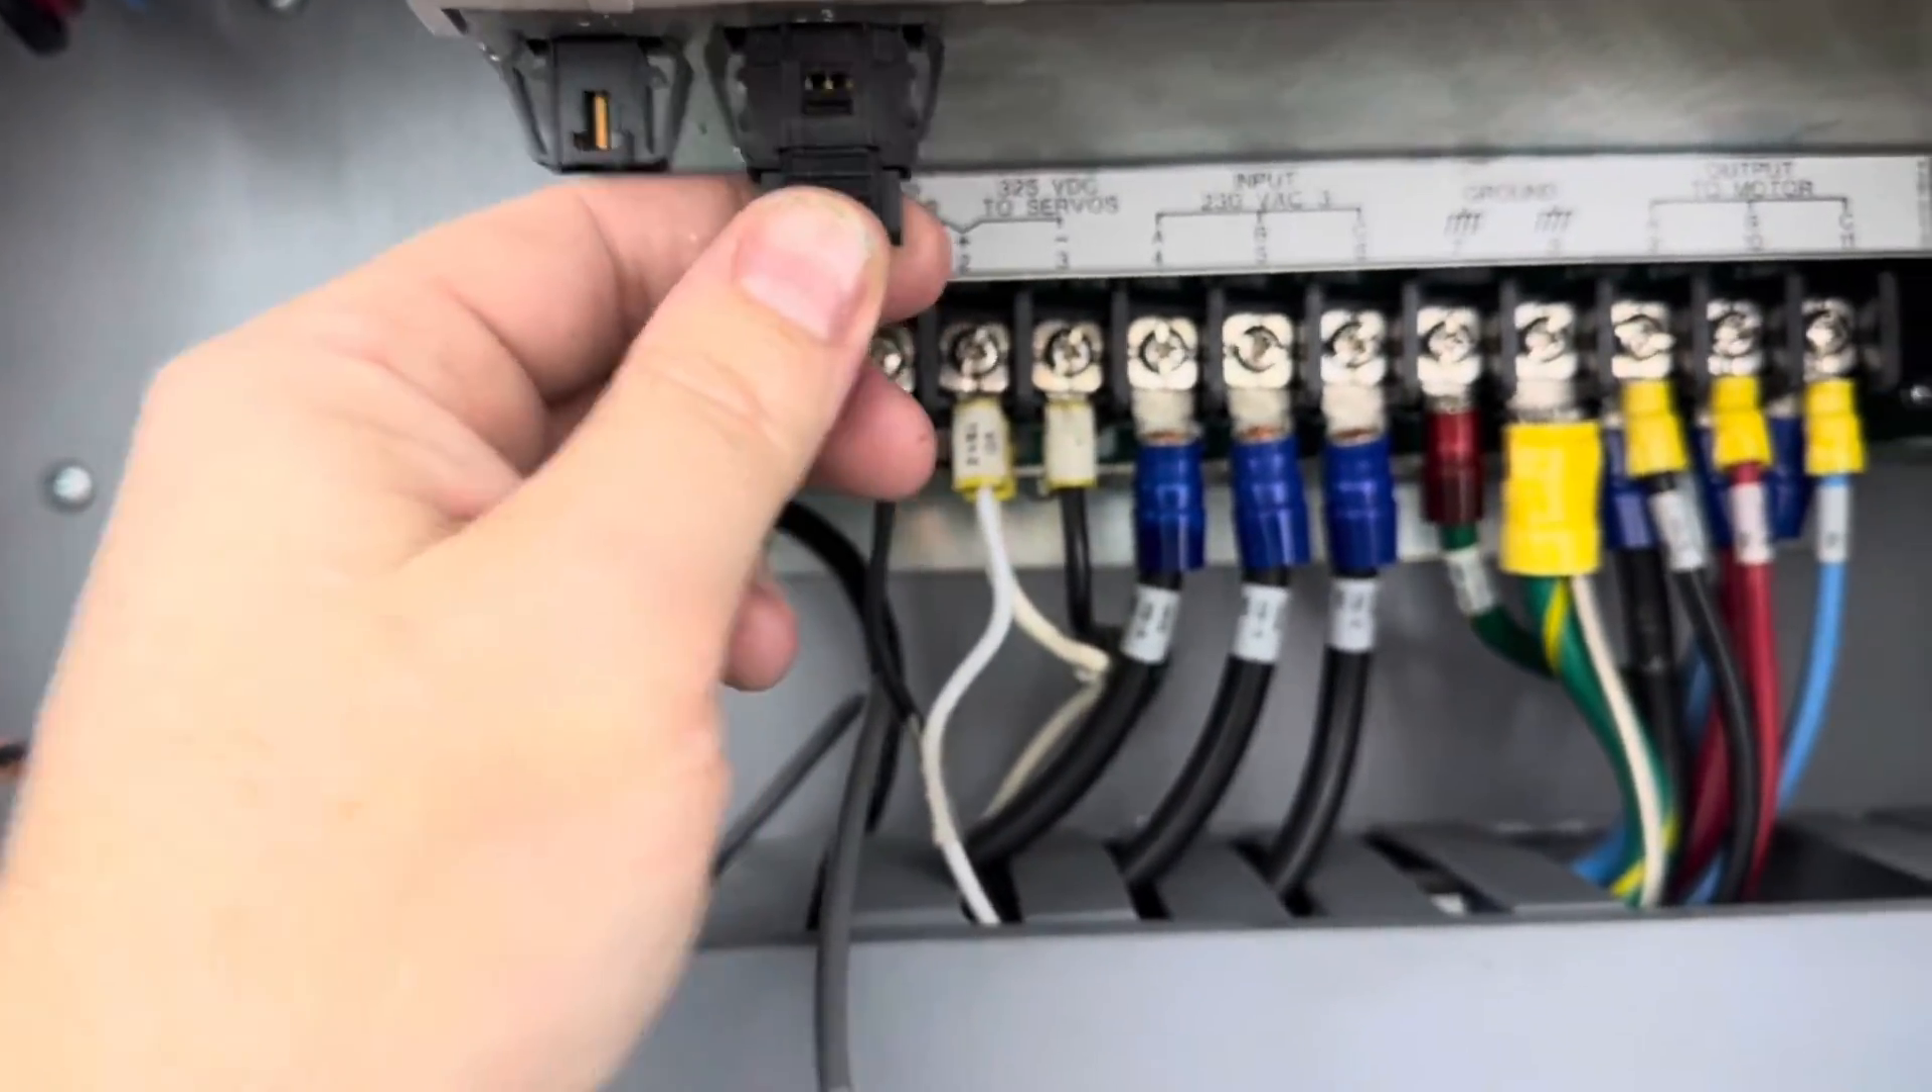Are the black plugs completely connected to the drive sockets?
No.